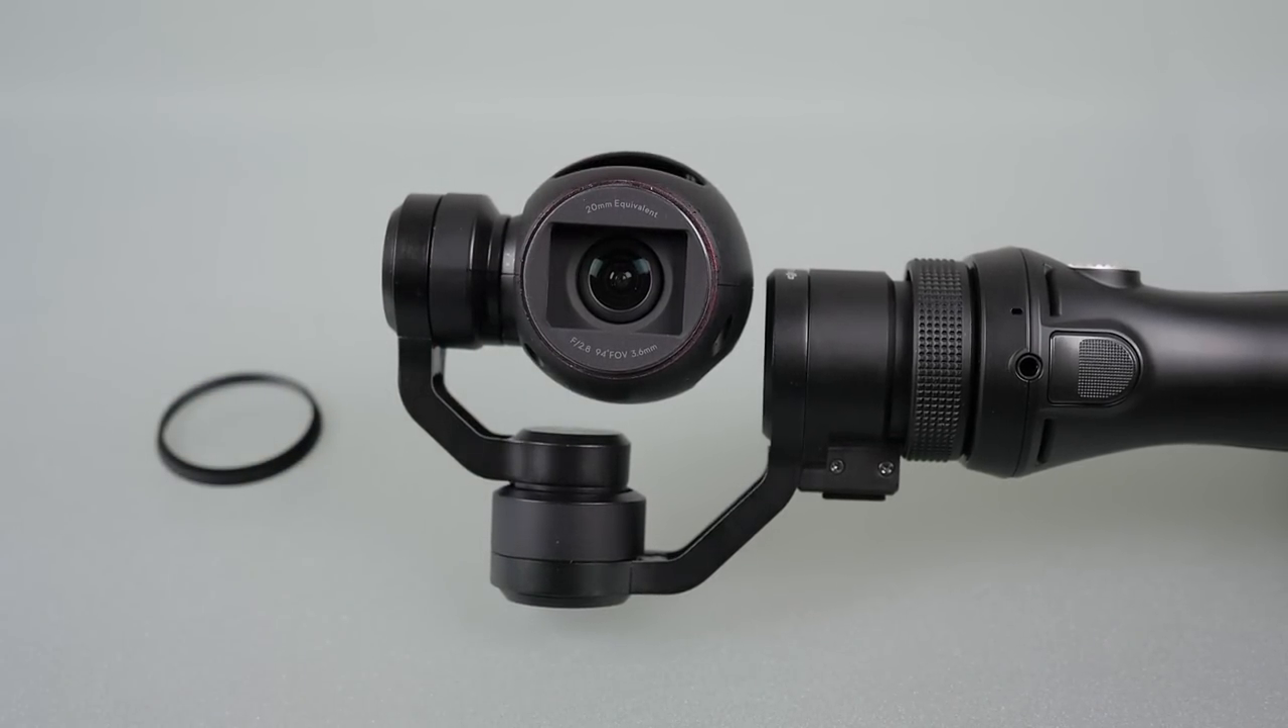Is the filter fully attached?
No.